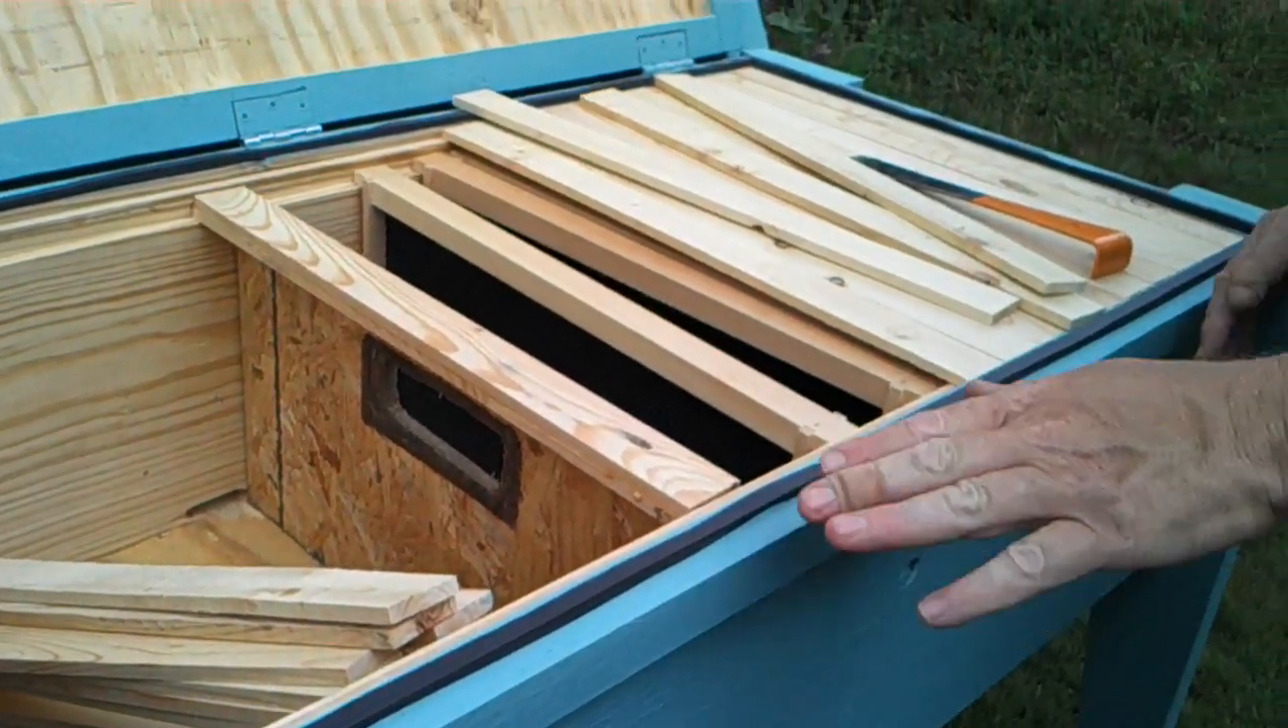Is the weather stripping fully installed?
Yes.